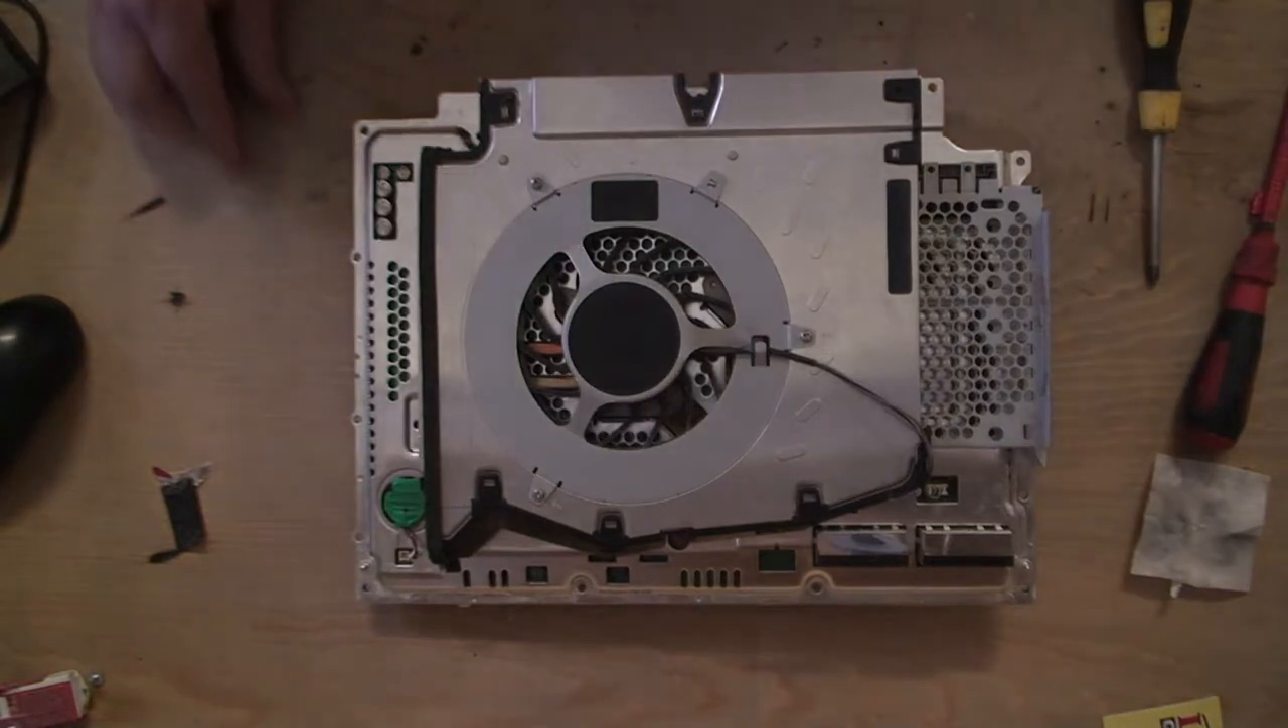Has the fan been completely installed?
Yes.